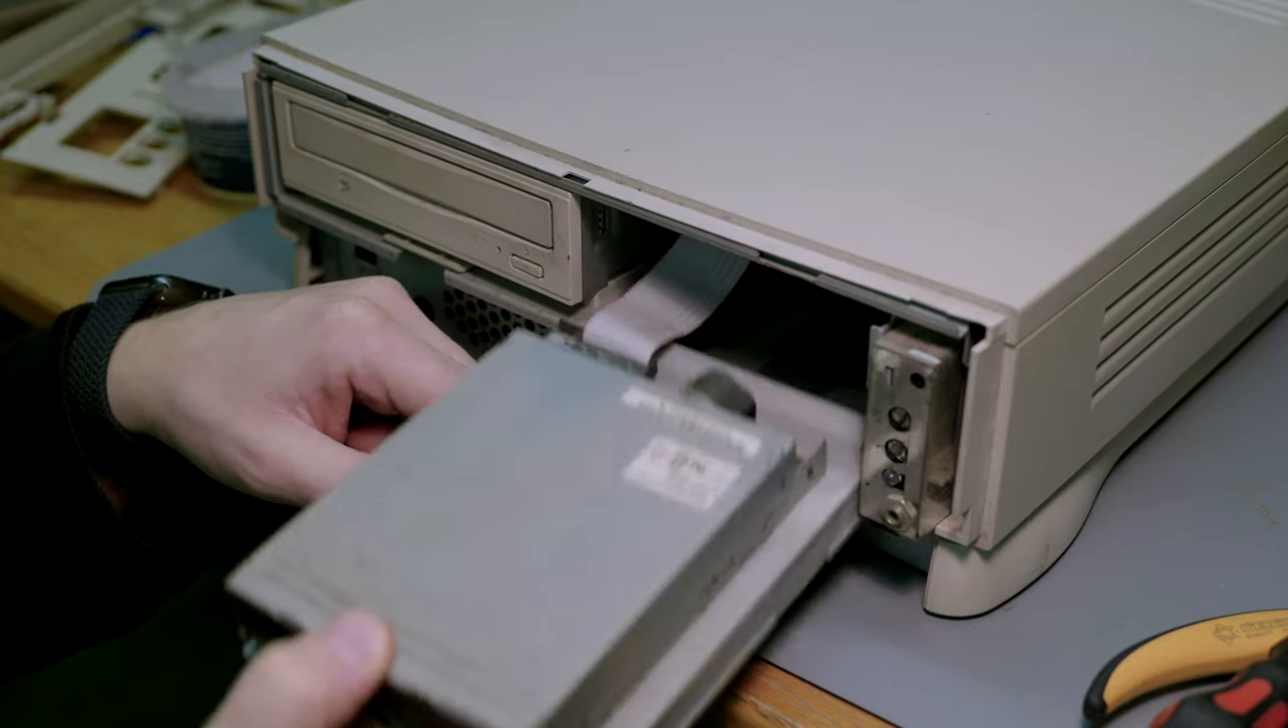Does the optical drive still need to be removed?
Yes.